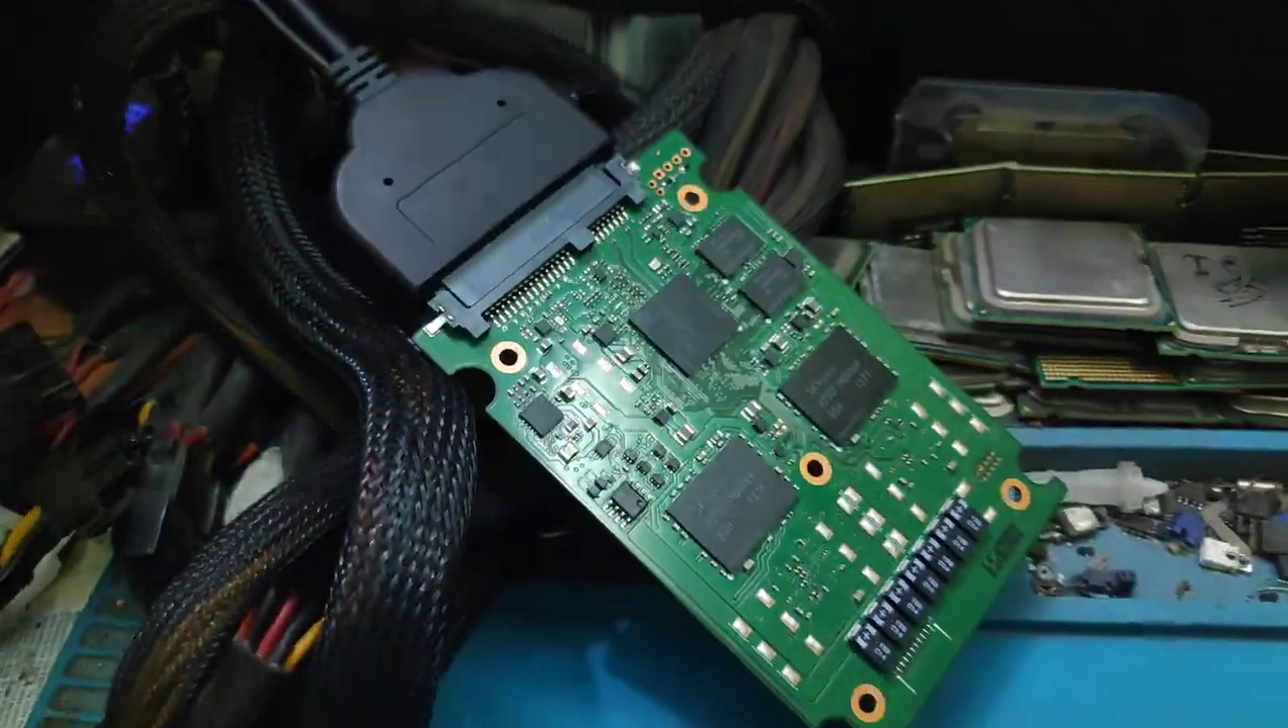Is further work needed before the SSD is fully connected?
No.